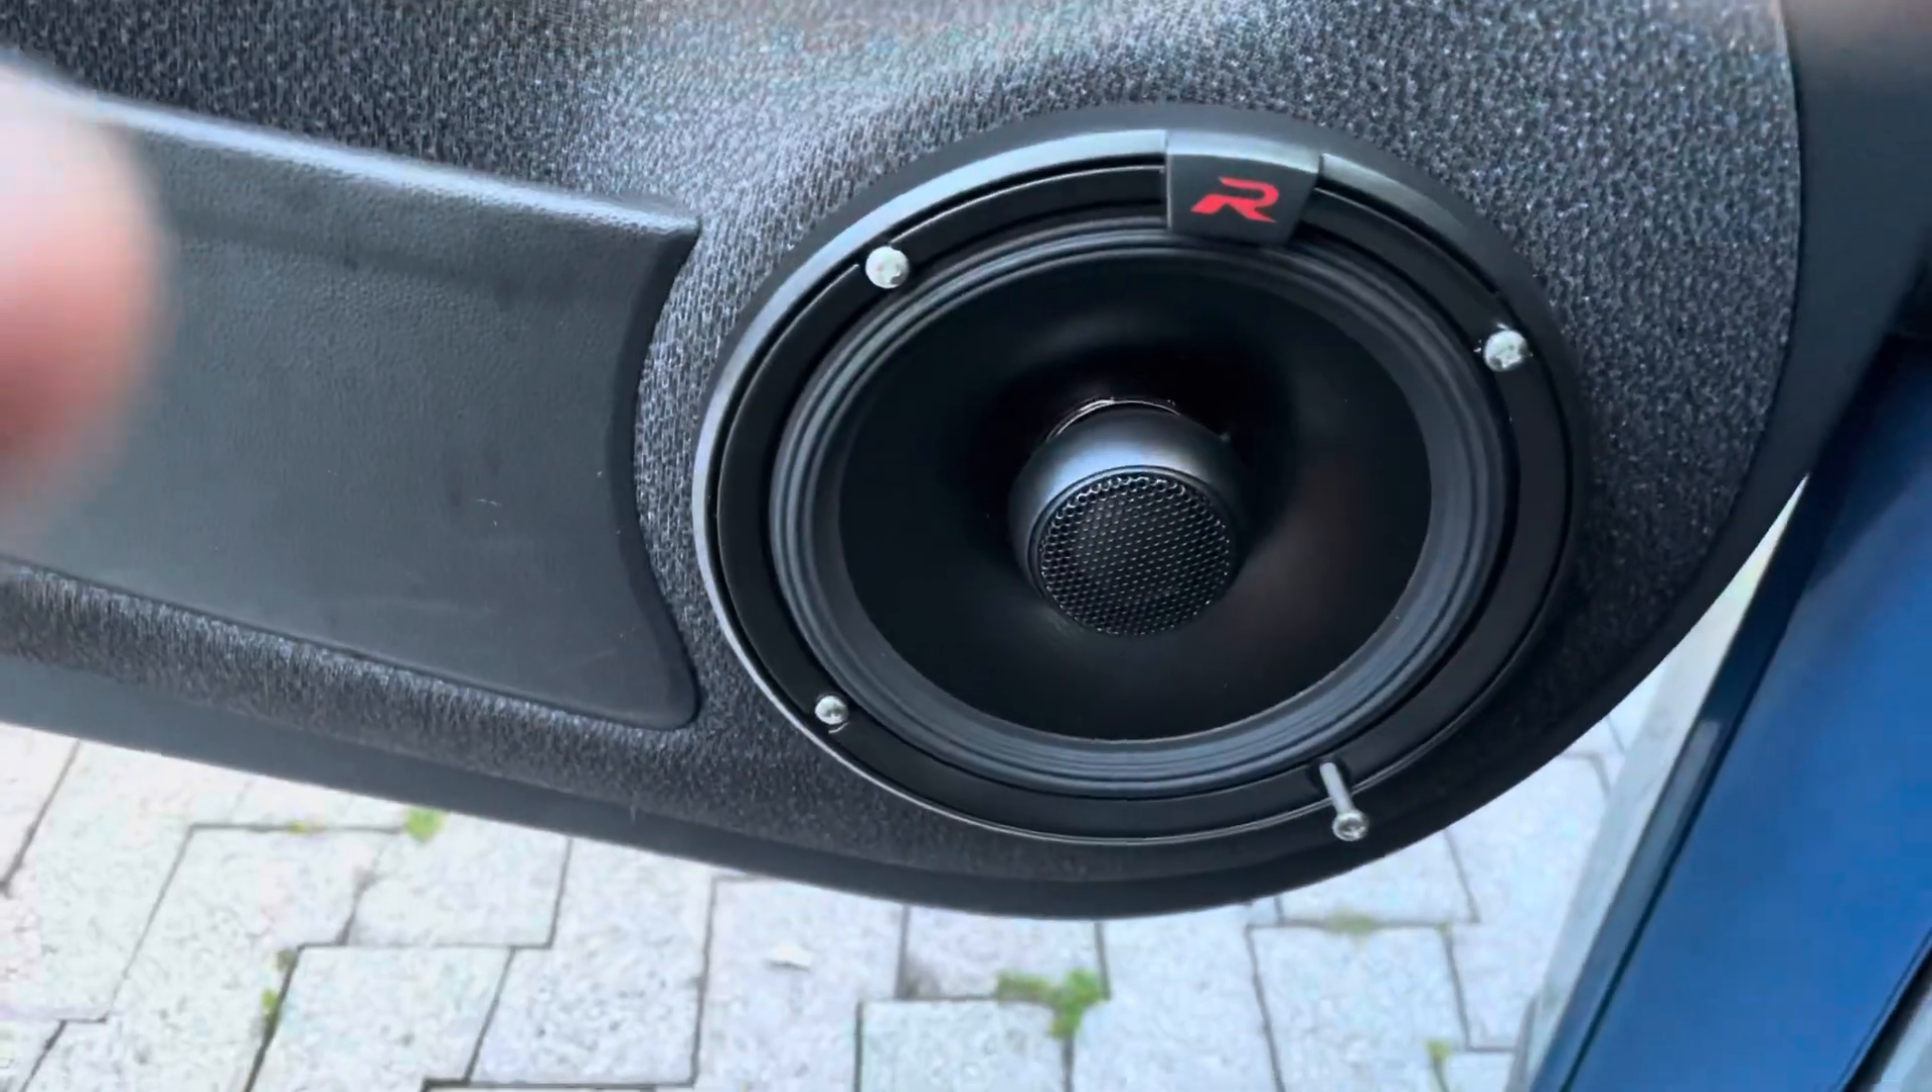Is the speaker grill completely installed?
No.